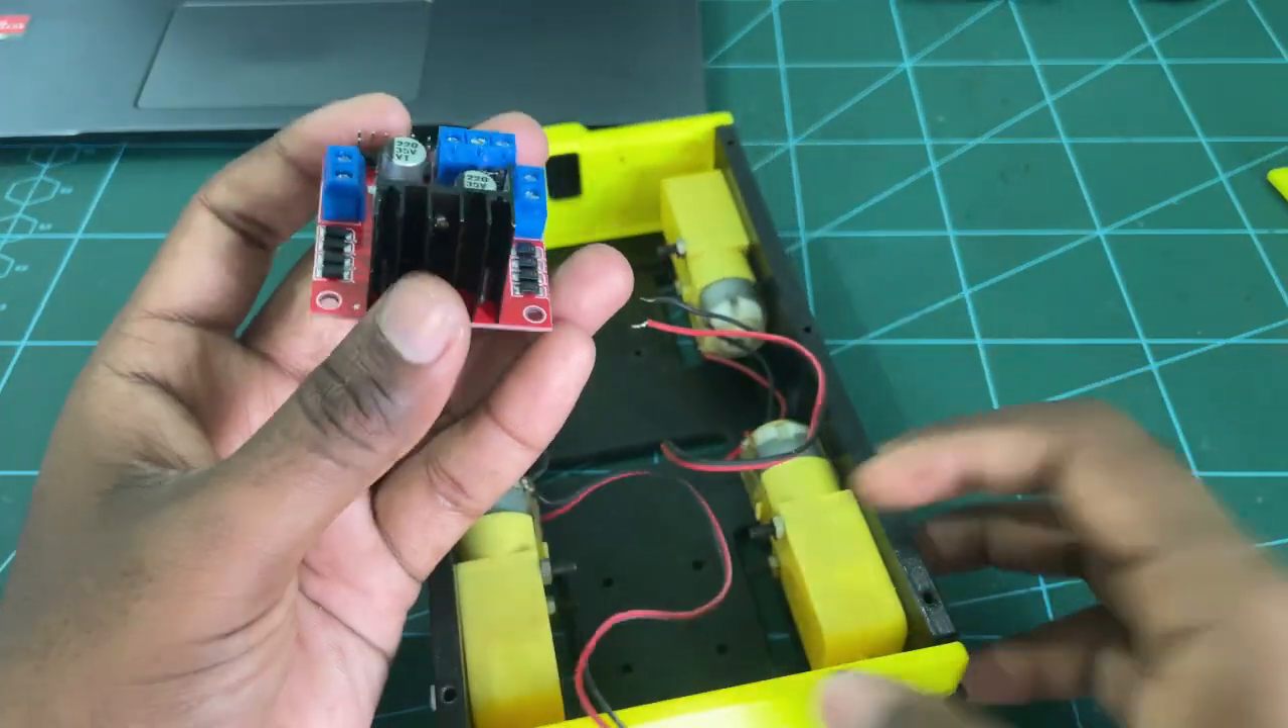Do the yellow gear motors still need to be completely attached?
No.